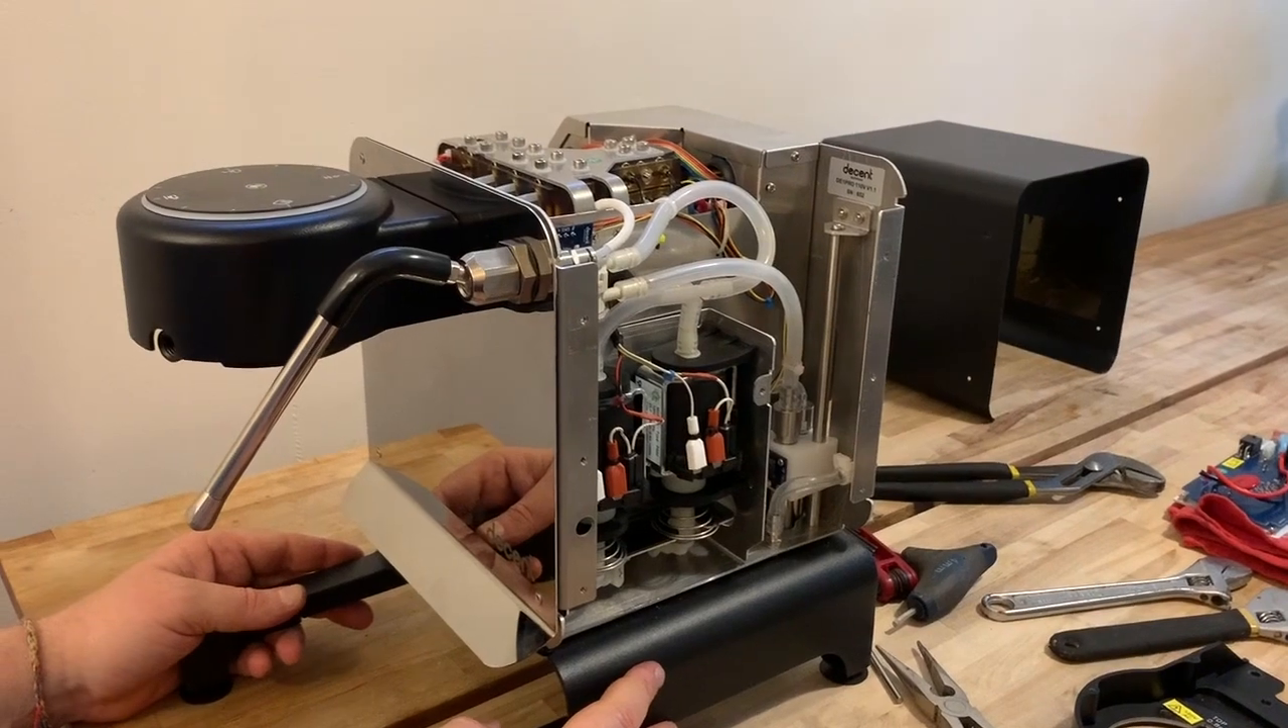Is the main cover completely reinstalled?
No.